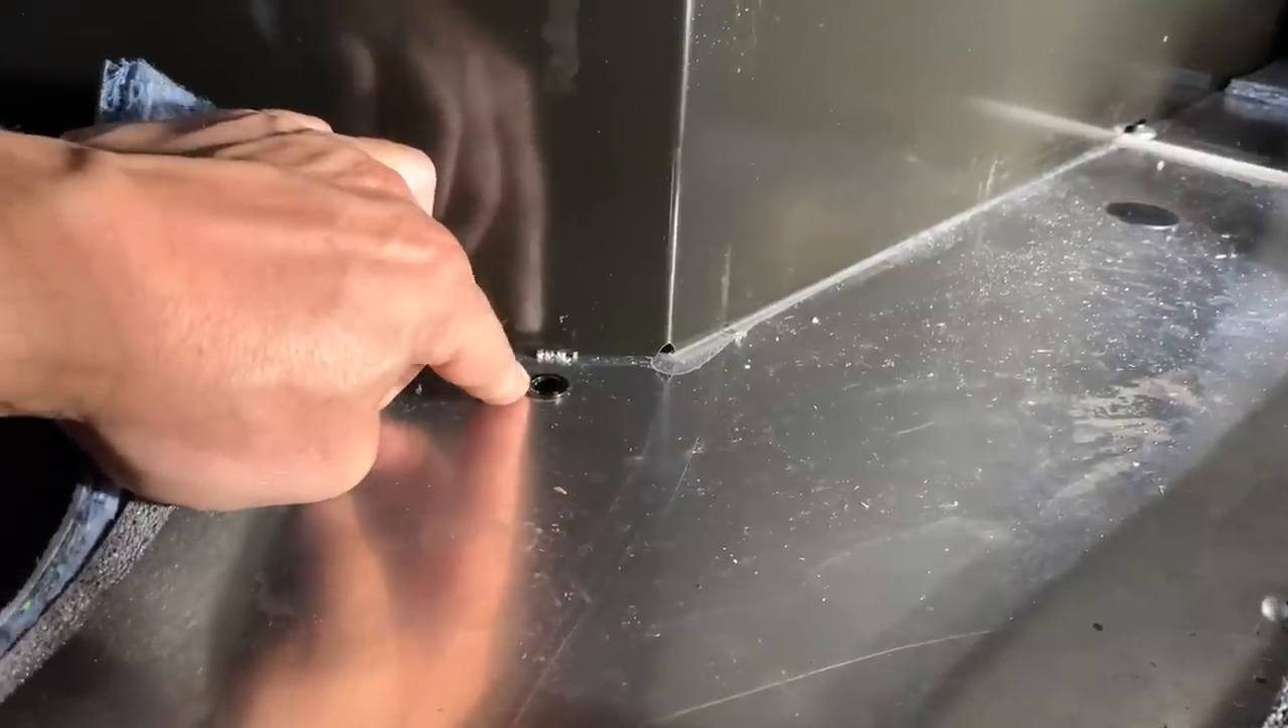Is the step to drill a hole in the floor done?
Yes.